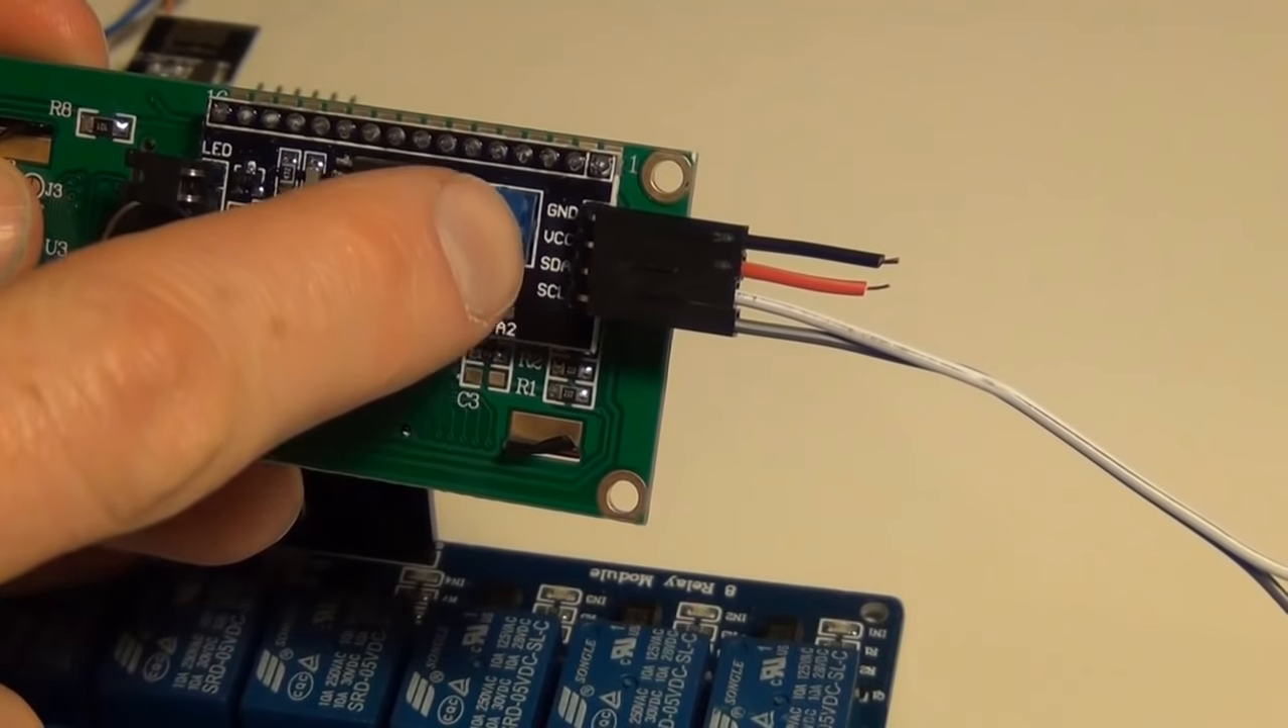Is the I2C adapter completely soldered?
Yes.